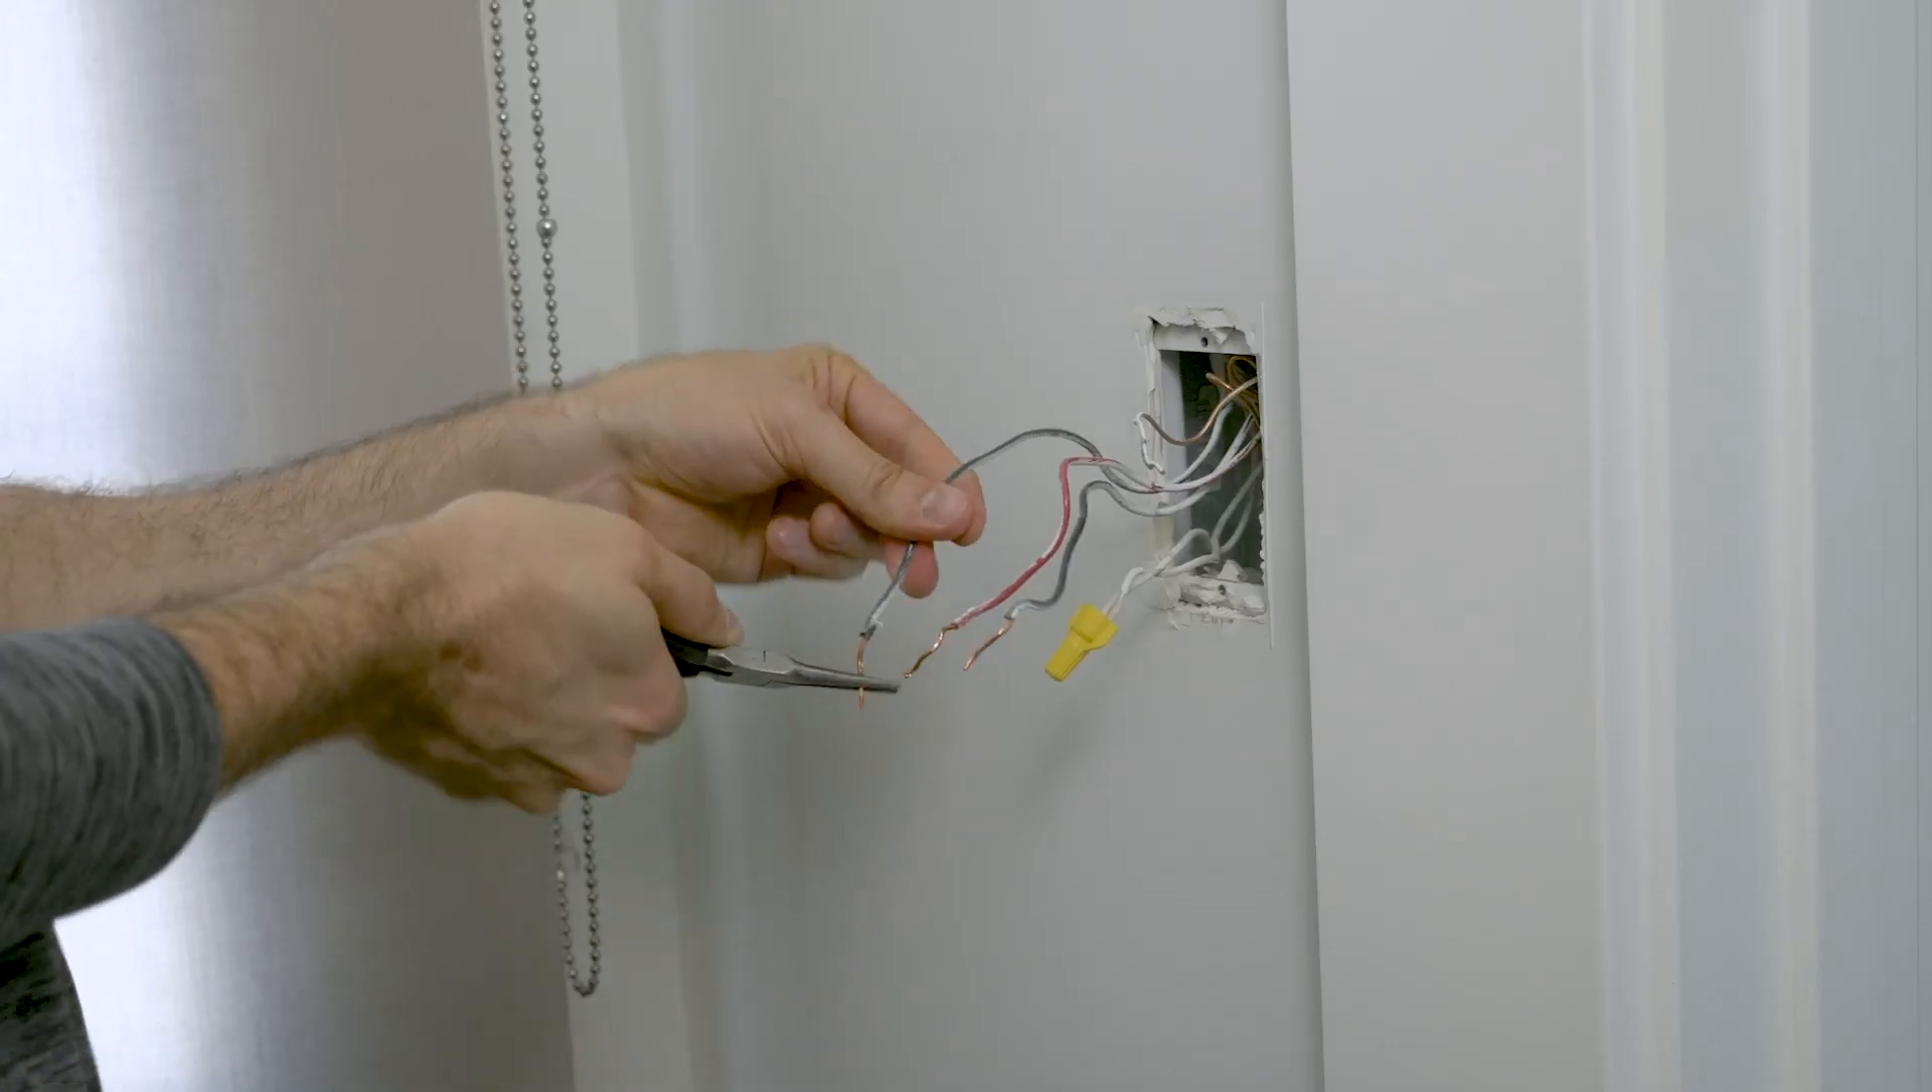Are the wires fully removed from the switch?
Yes.